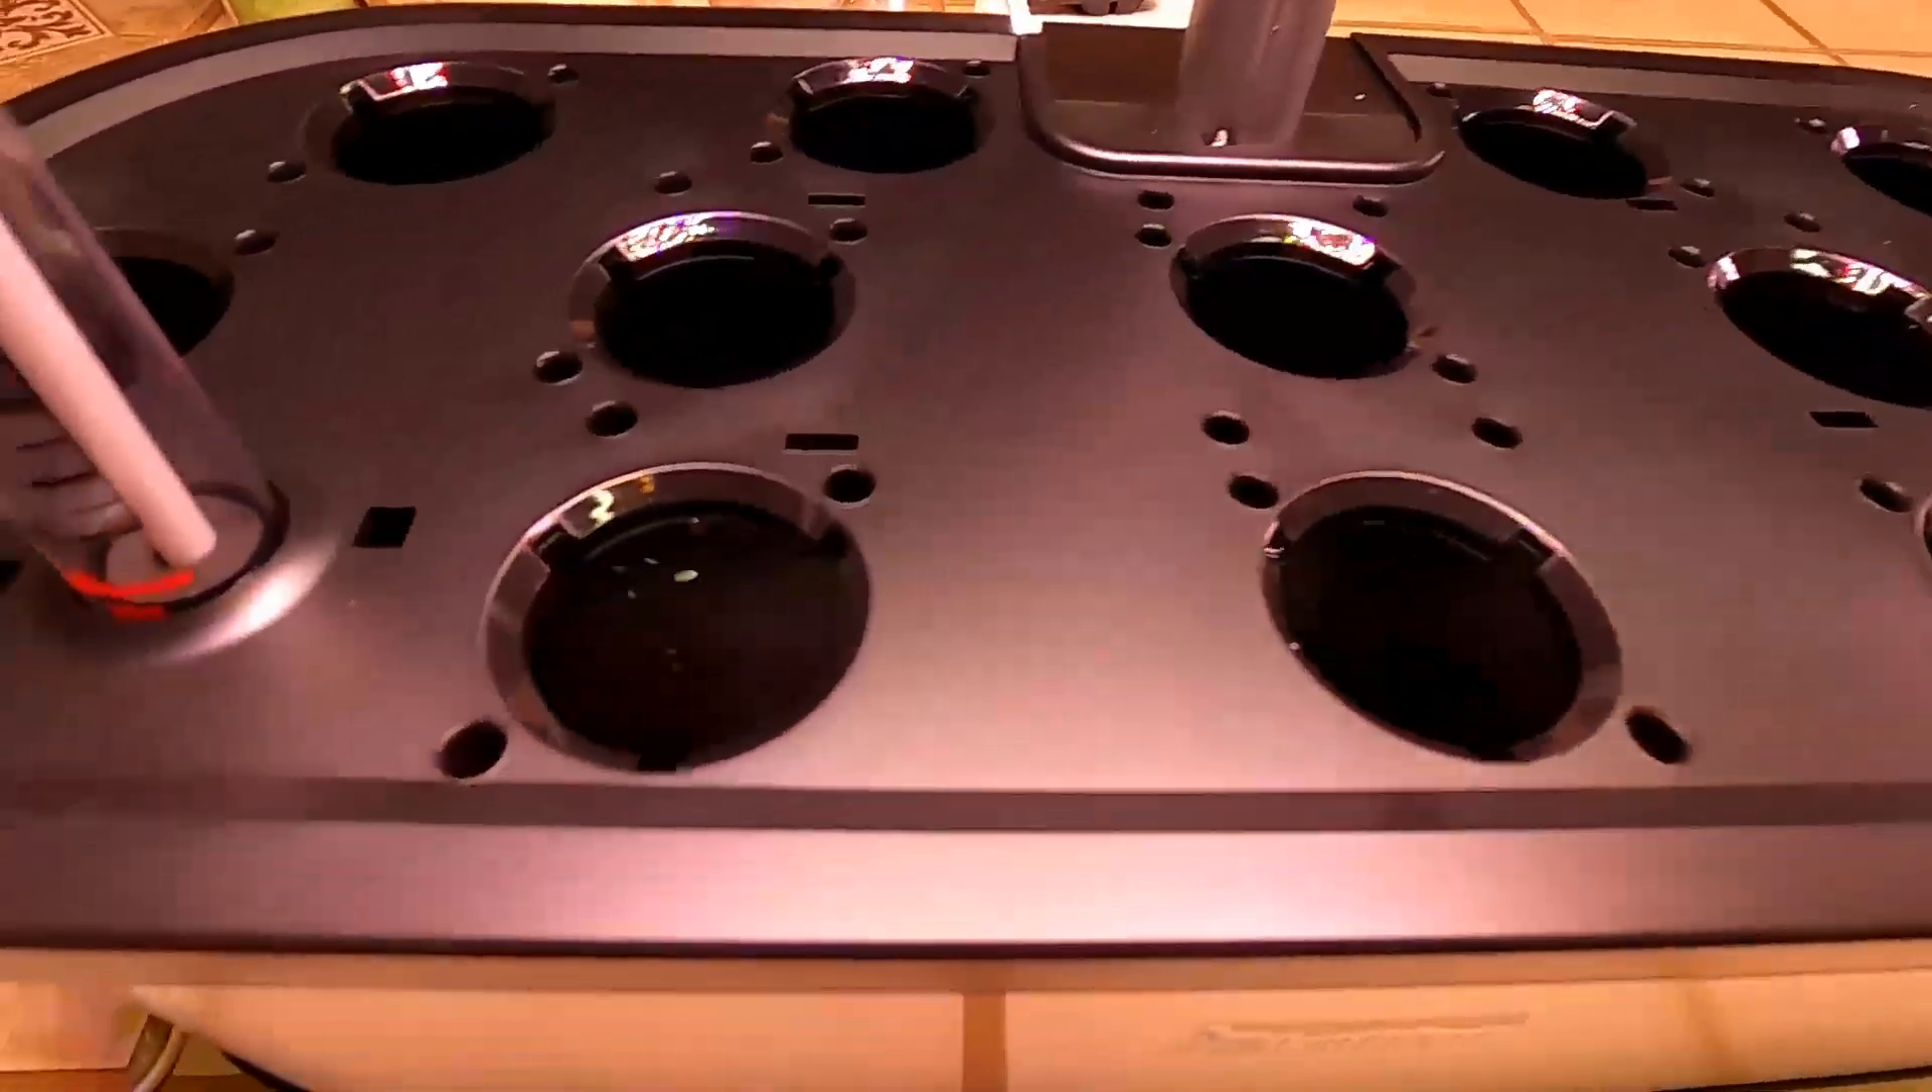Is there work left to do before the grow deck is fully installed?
No.